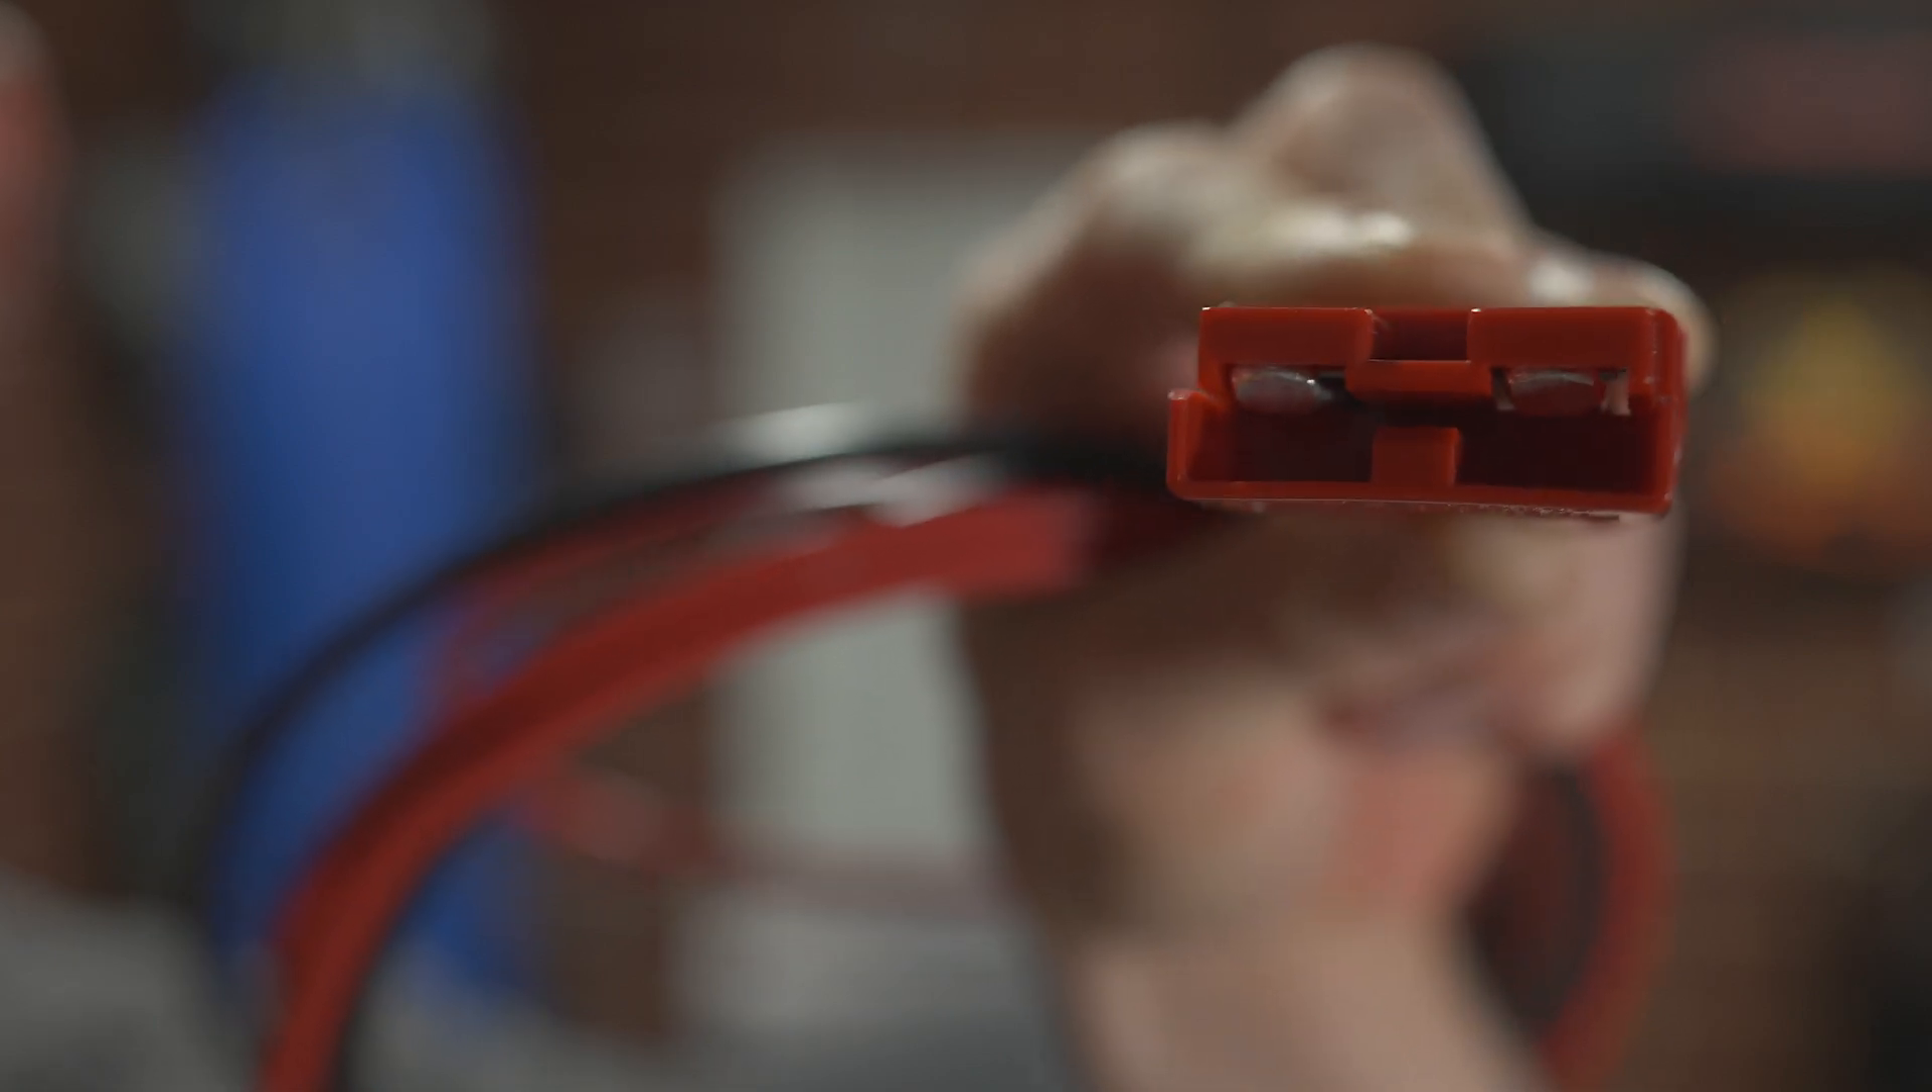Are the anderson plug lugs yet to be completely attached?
No.